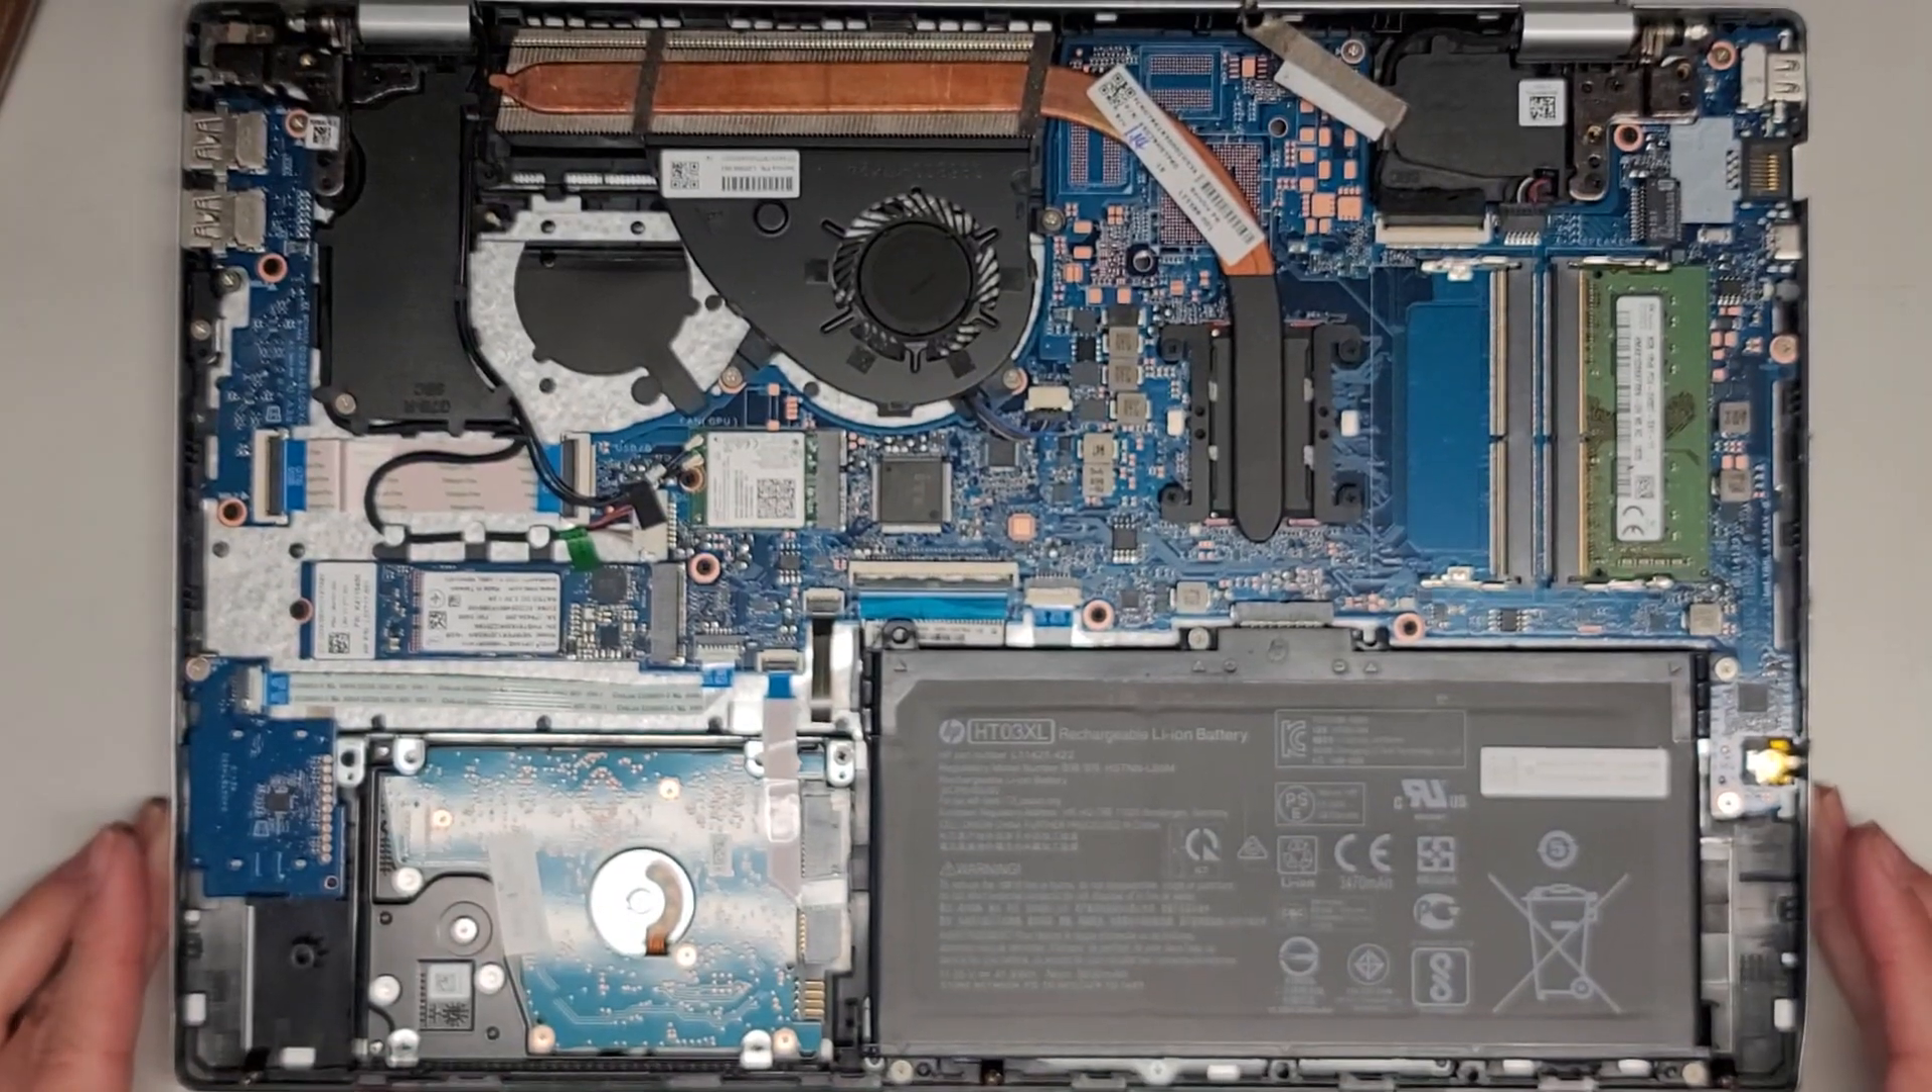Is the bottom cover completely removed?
Yes.